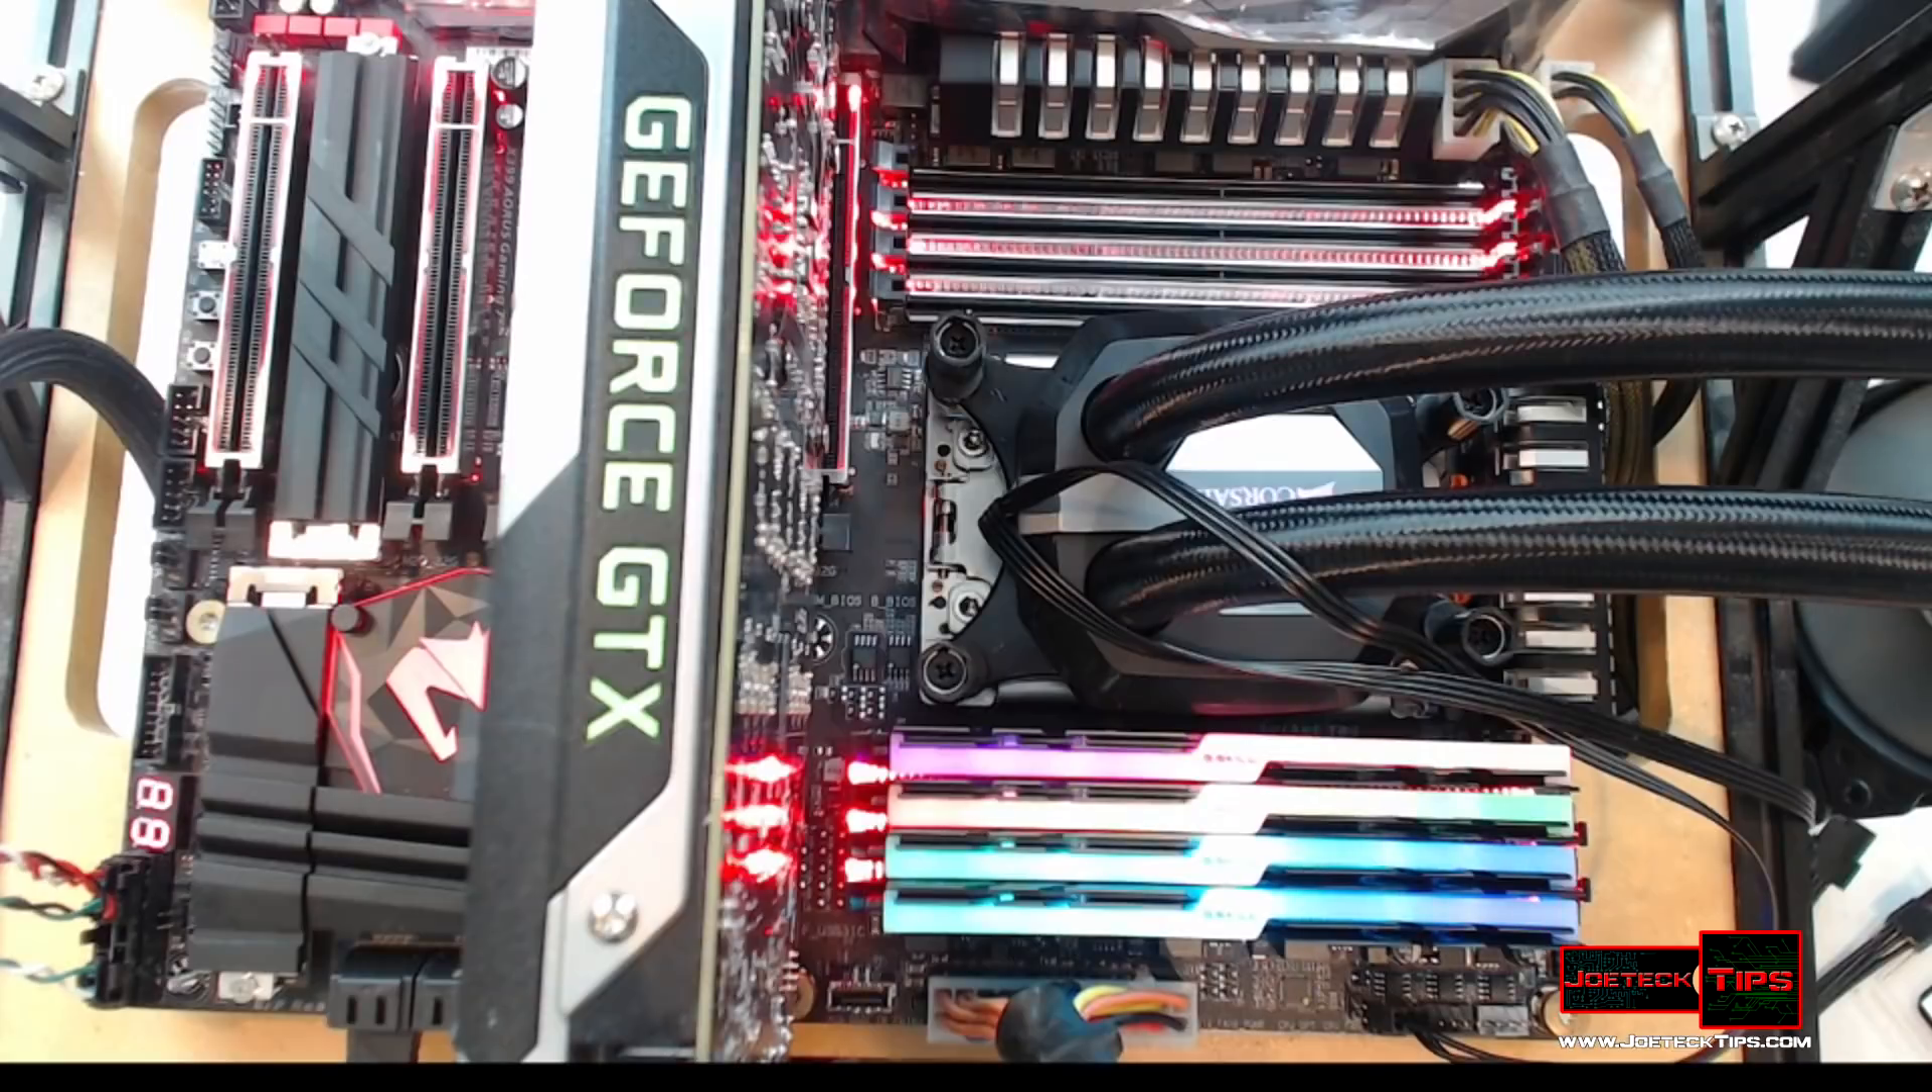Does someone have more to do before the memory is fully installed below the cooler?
No.